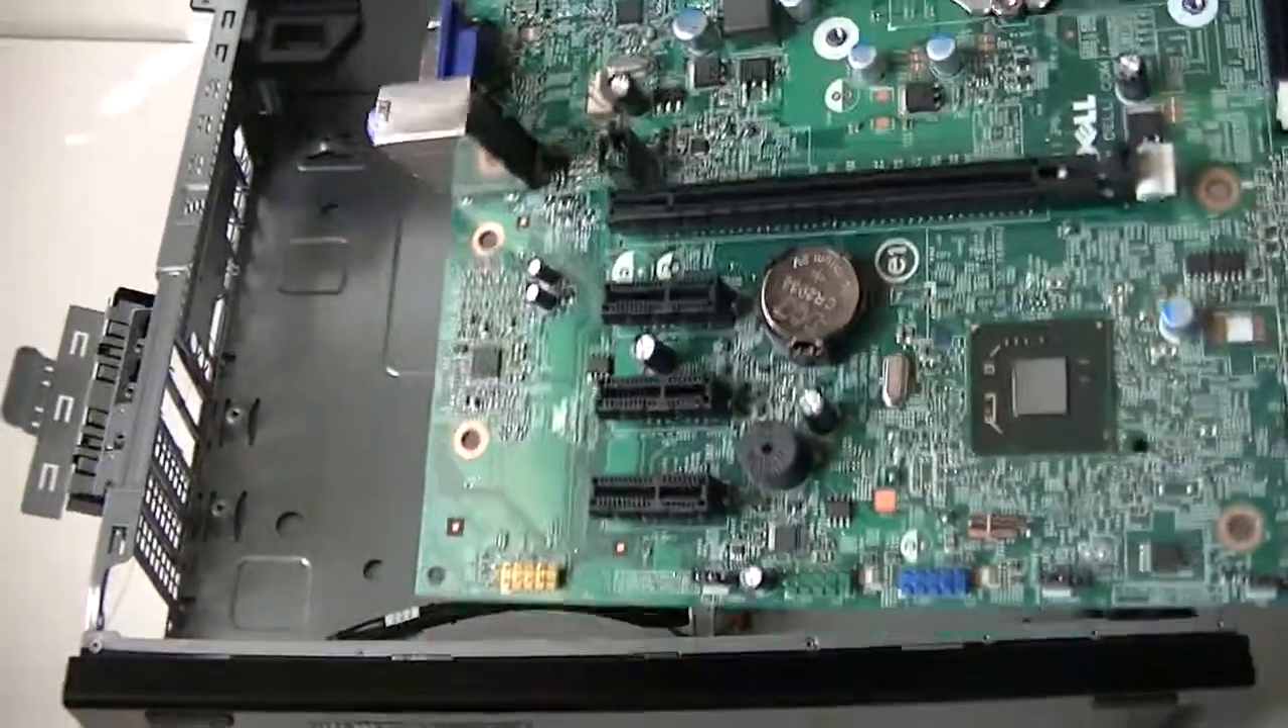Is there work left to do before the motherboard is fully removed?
Yes.